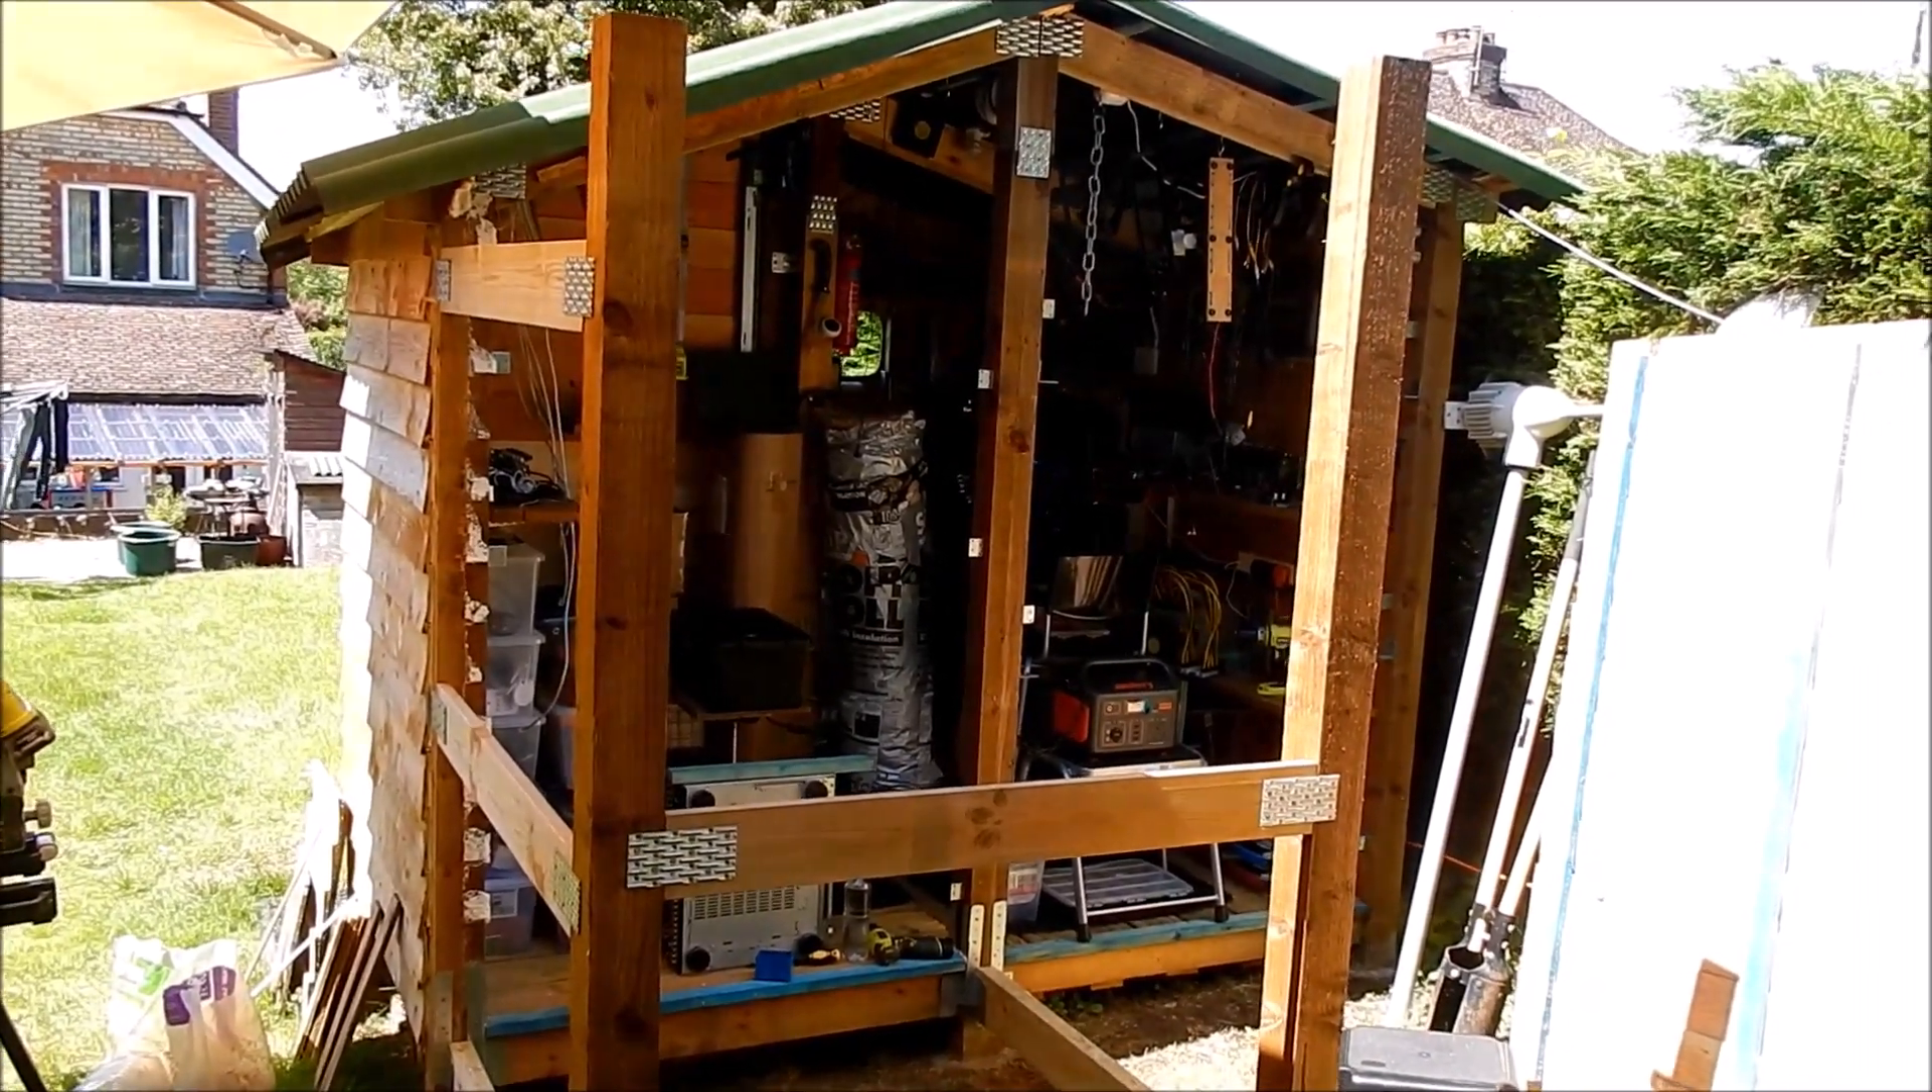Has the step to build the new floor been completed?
No.